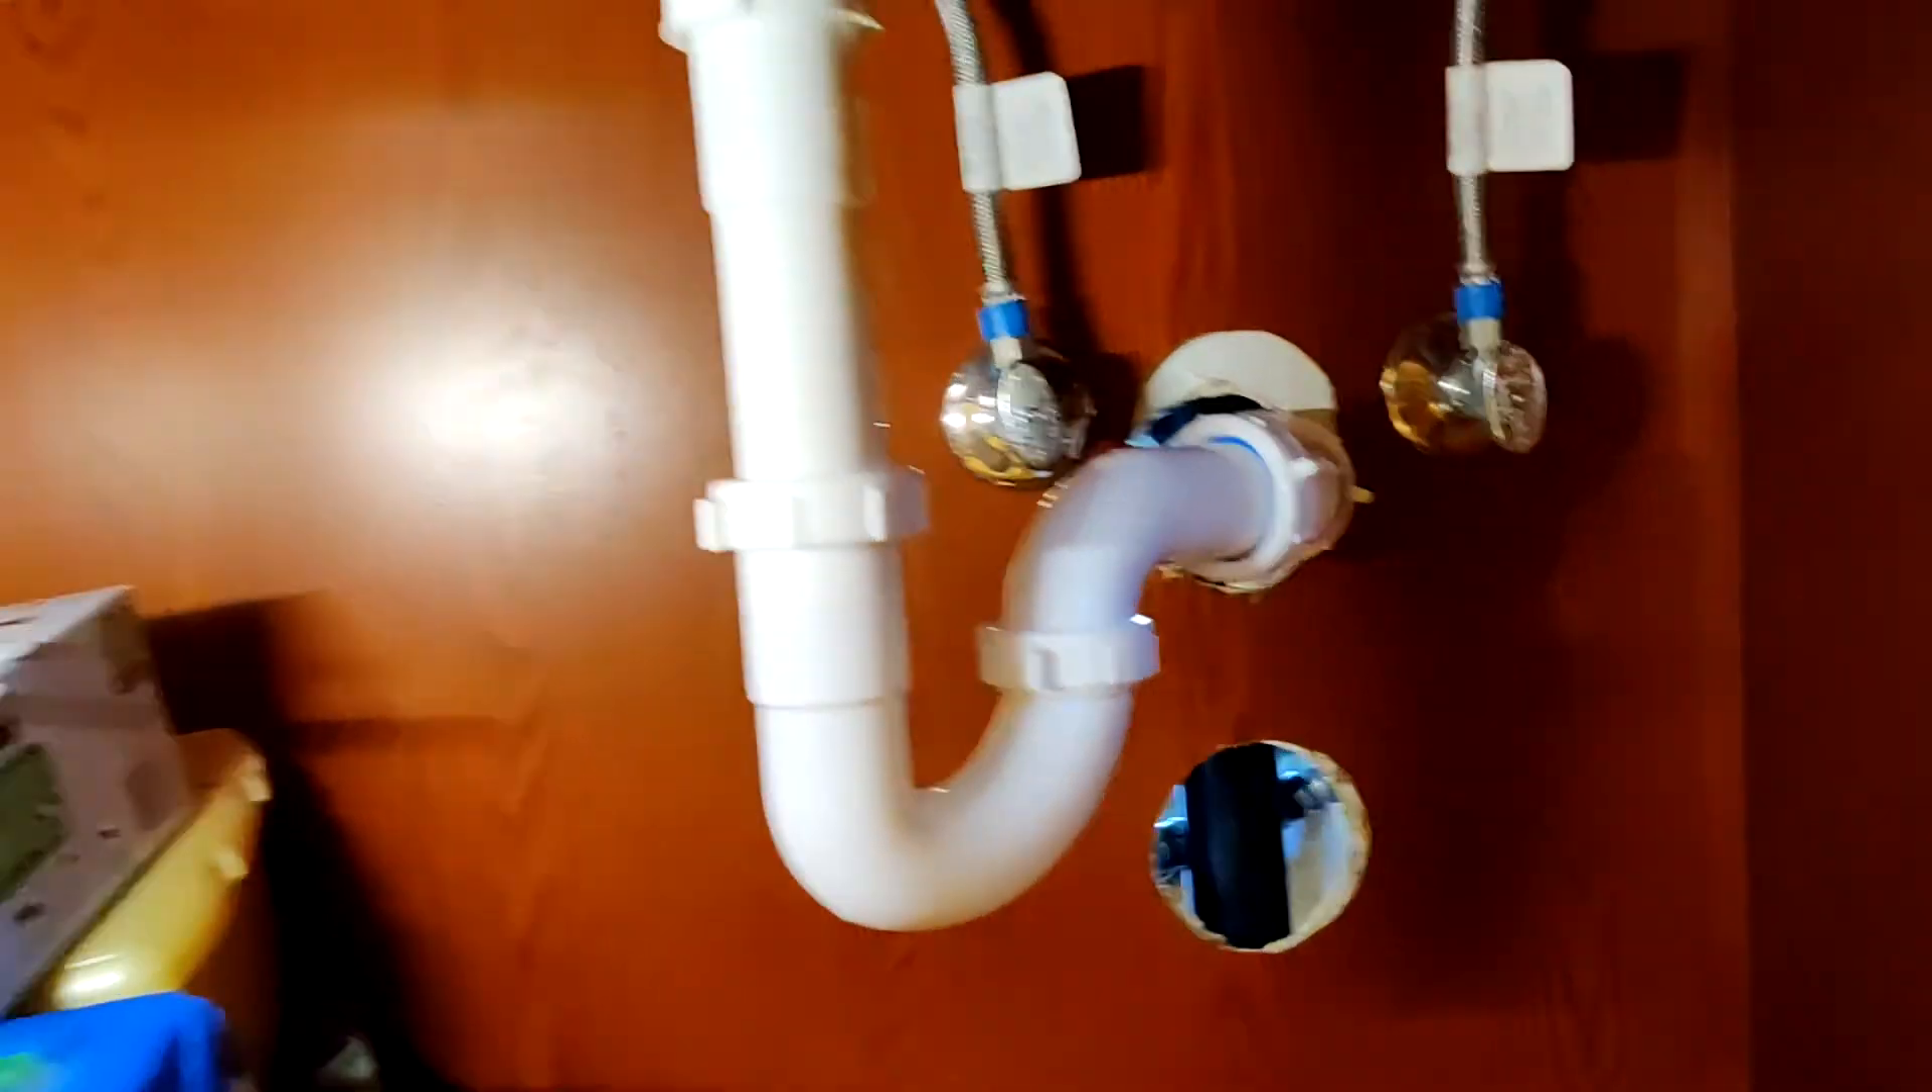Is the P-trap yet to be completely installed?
No.